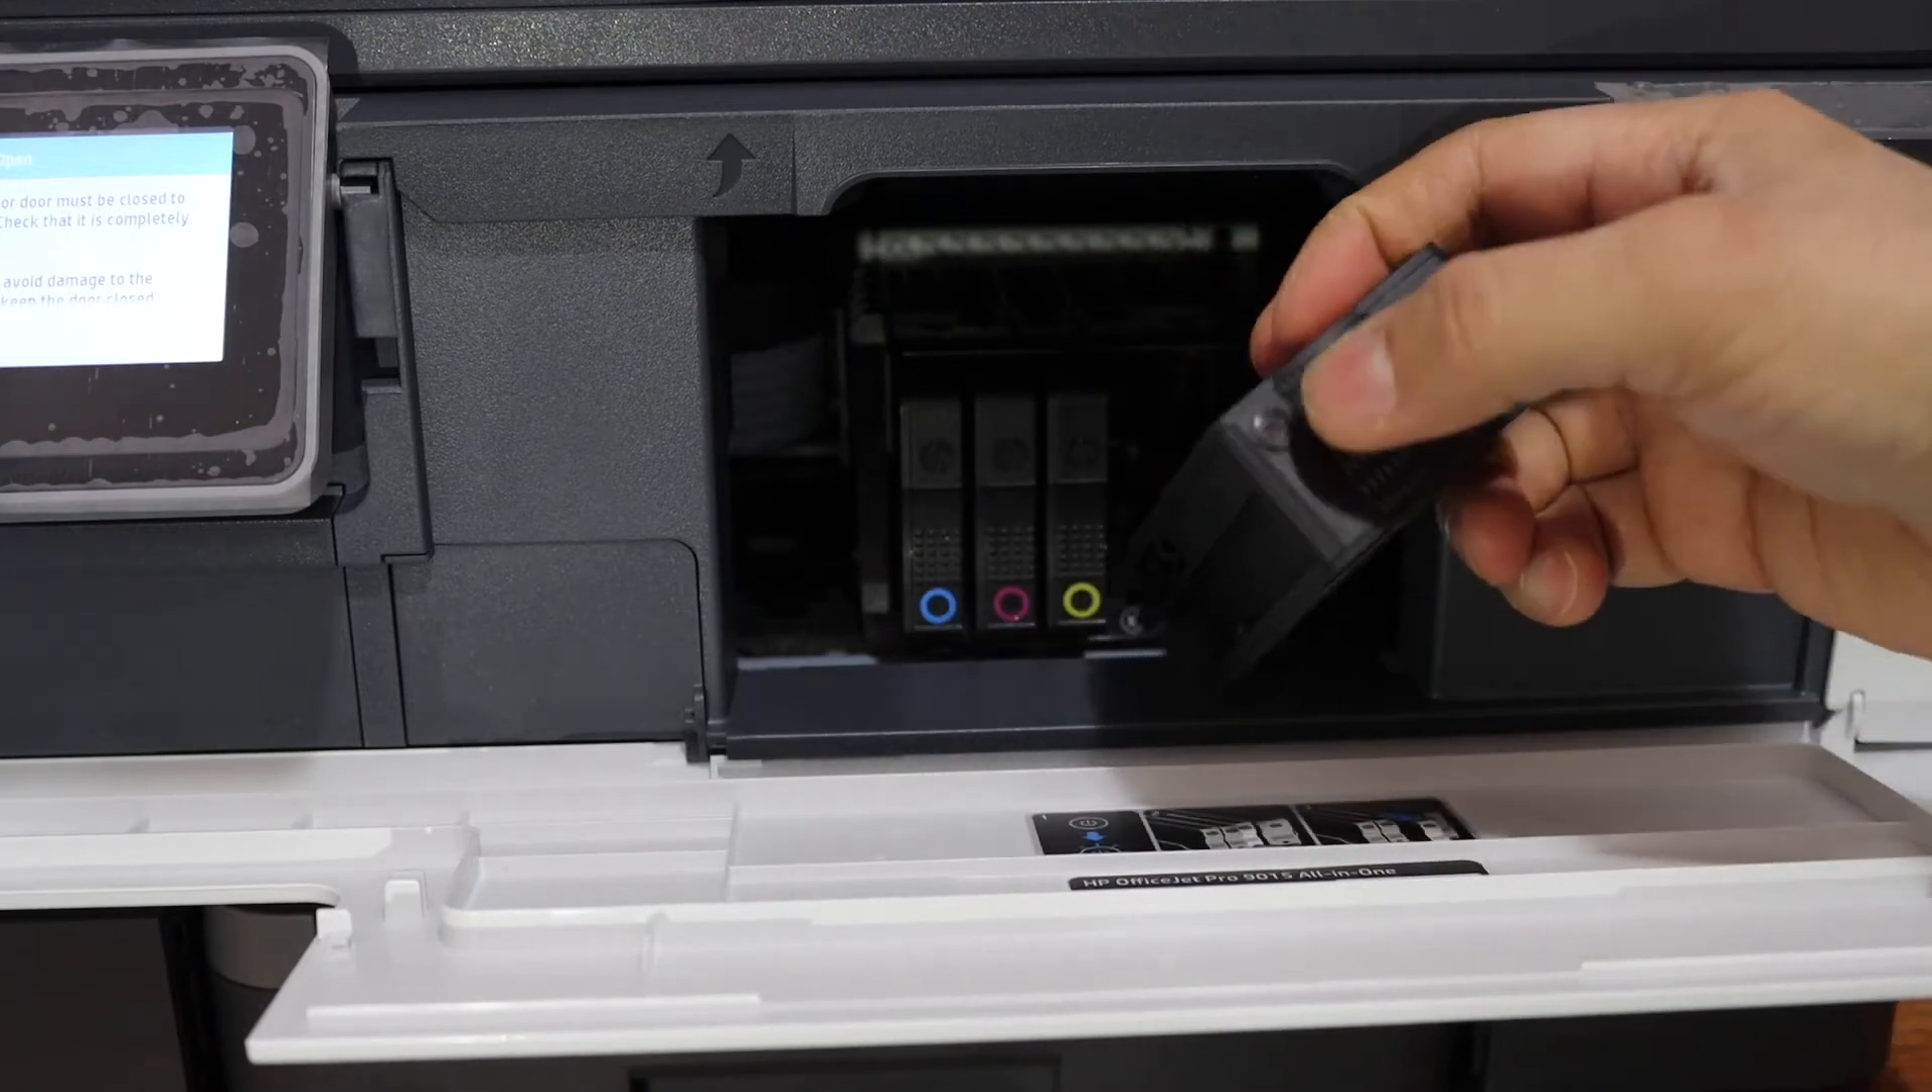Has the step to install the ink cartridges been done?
No.